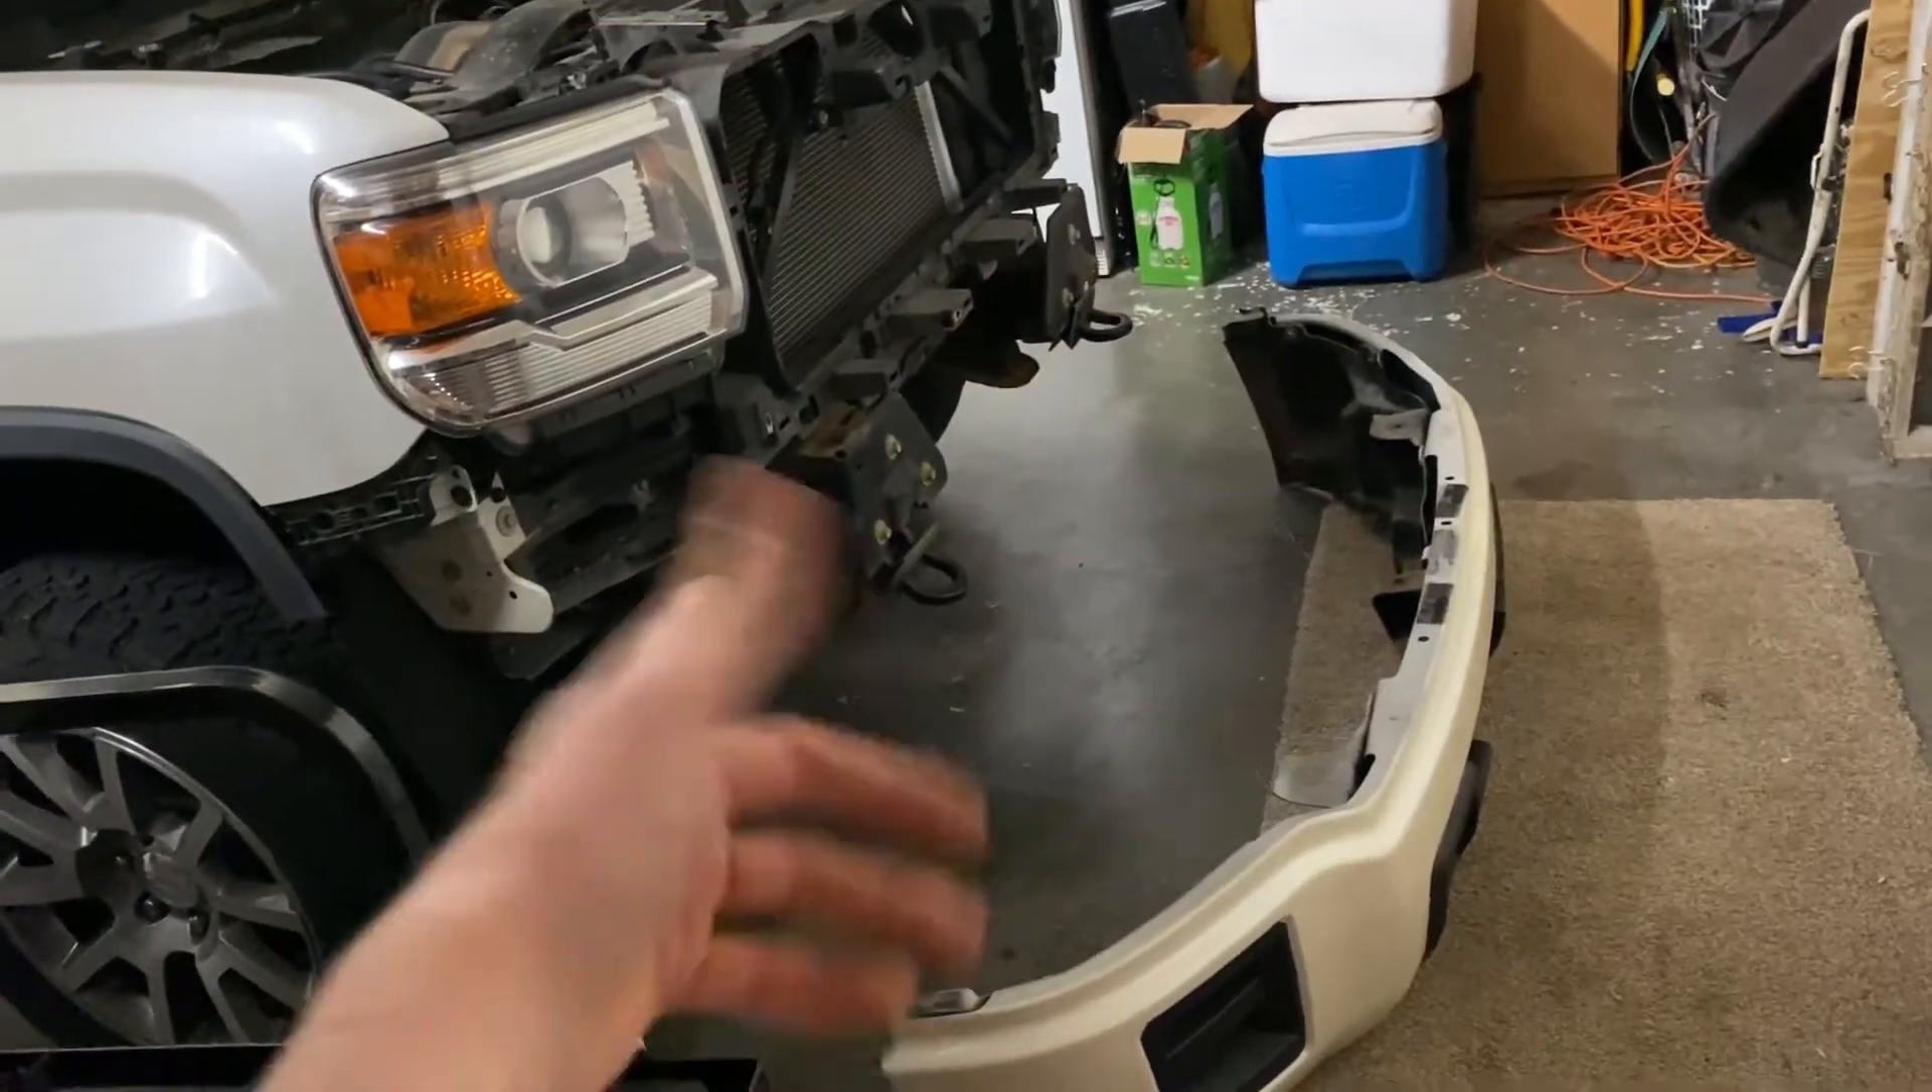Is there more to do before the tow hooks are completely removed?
Yes.